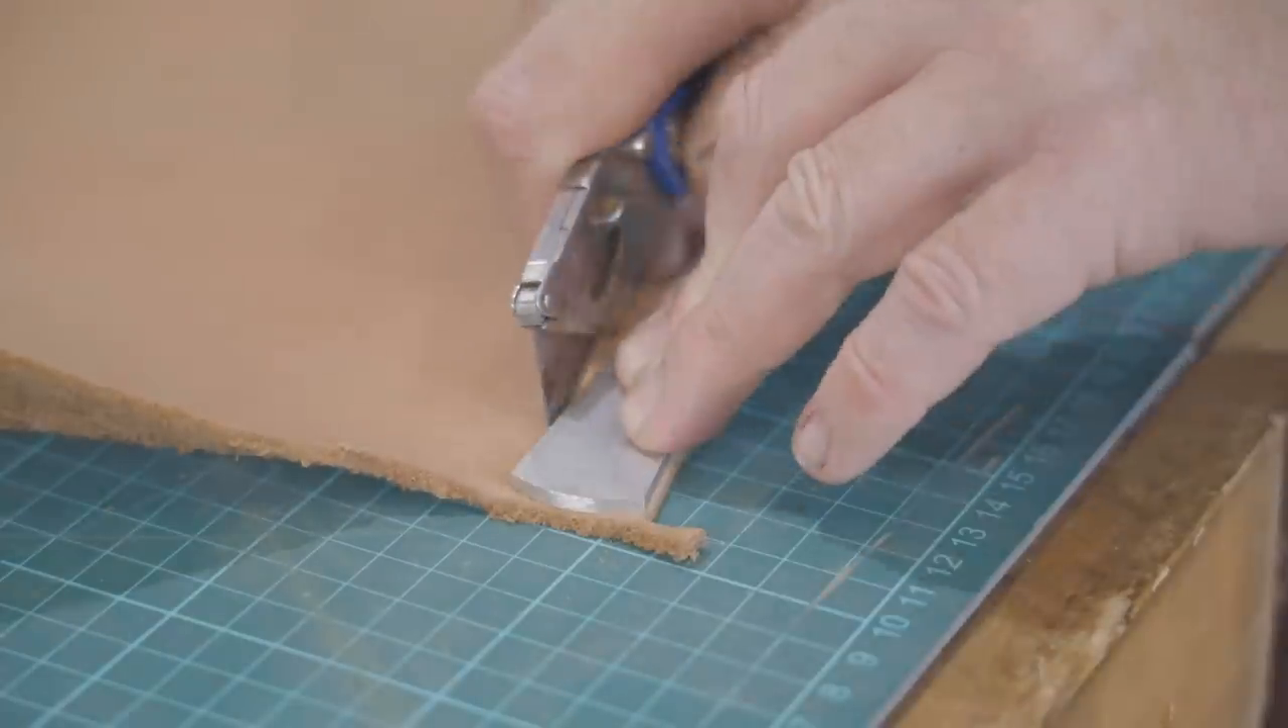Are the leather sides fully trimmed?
No.